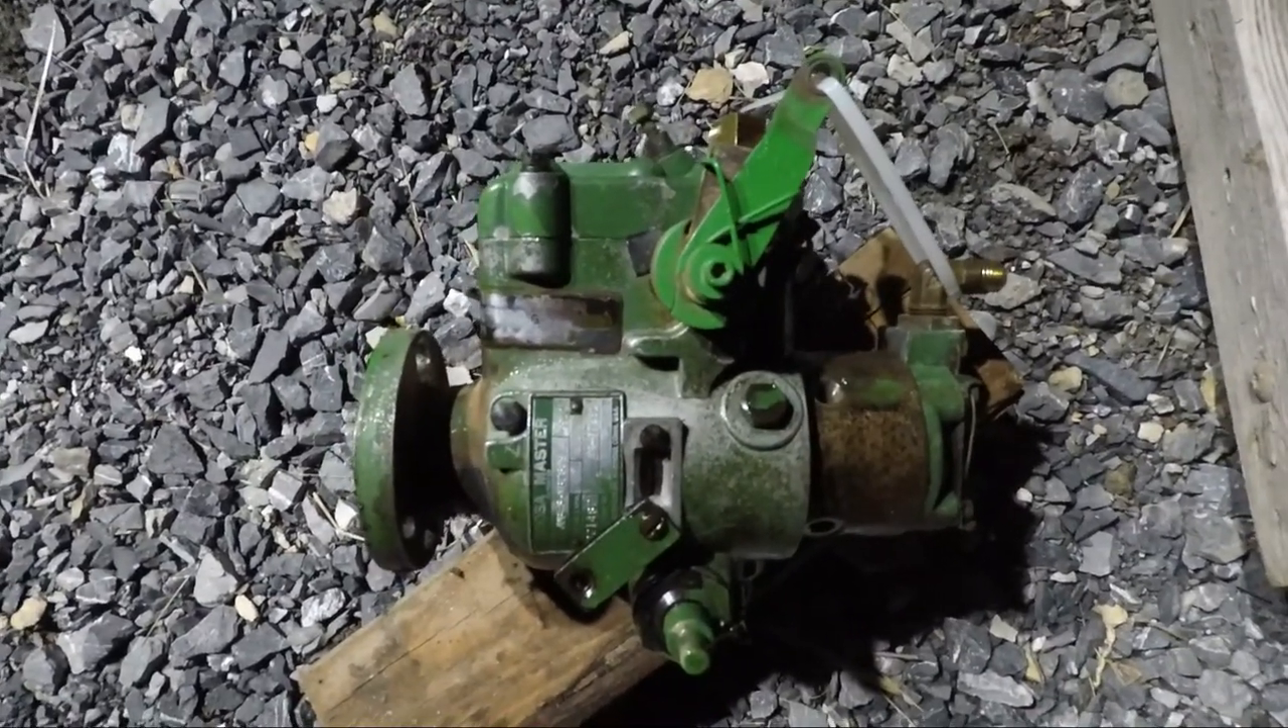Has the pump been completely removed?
Yes.